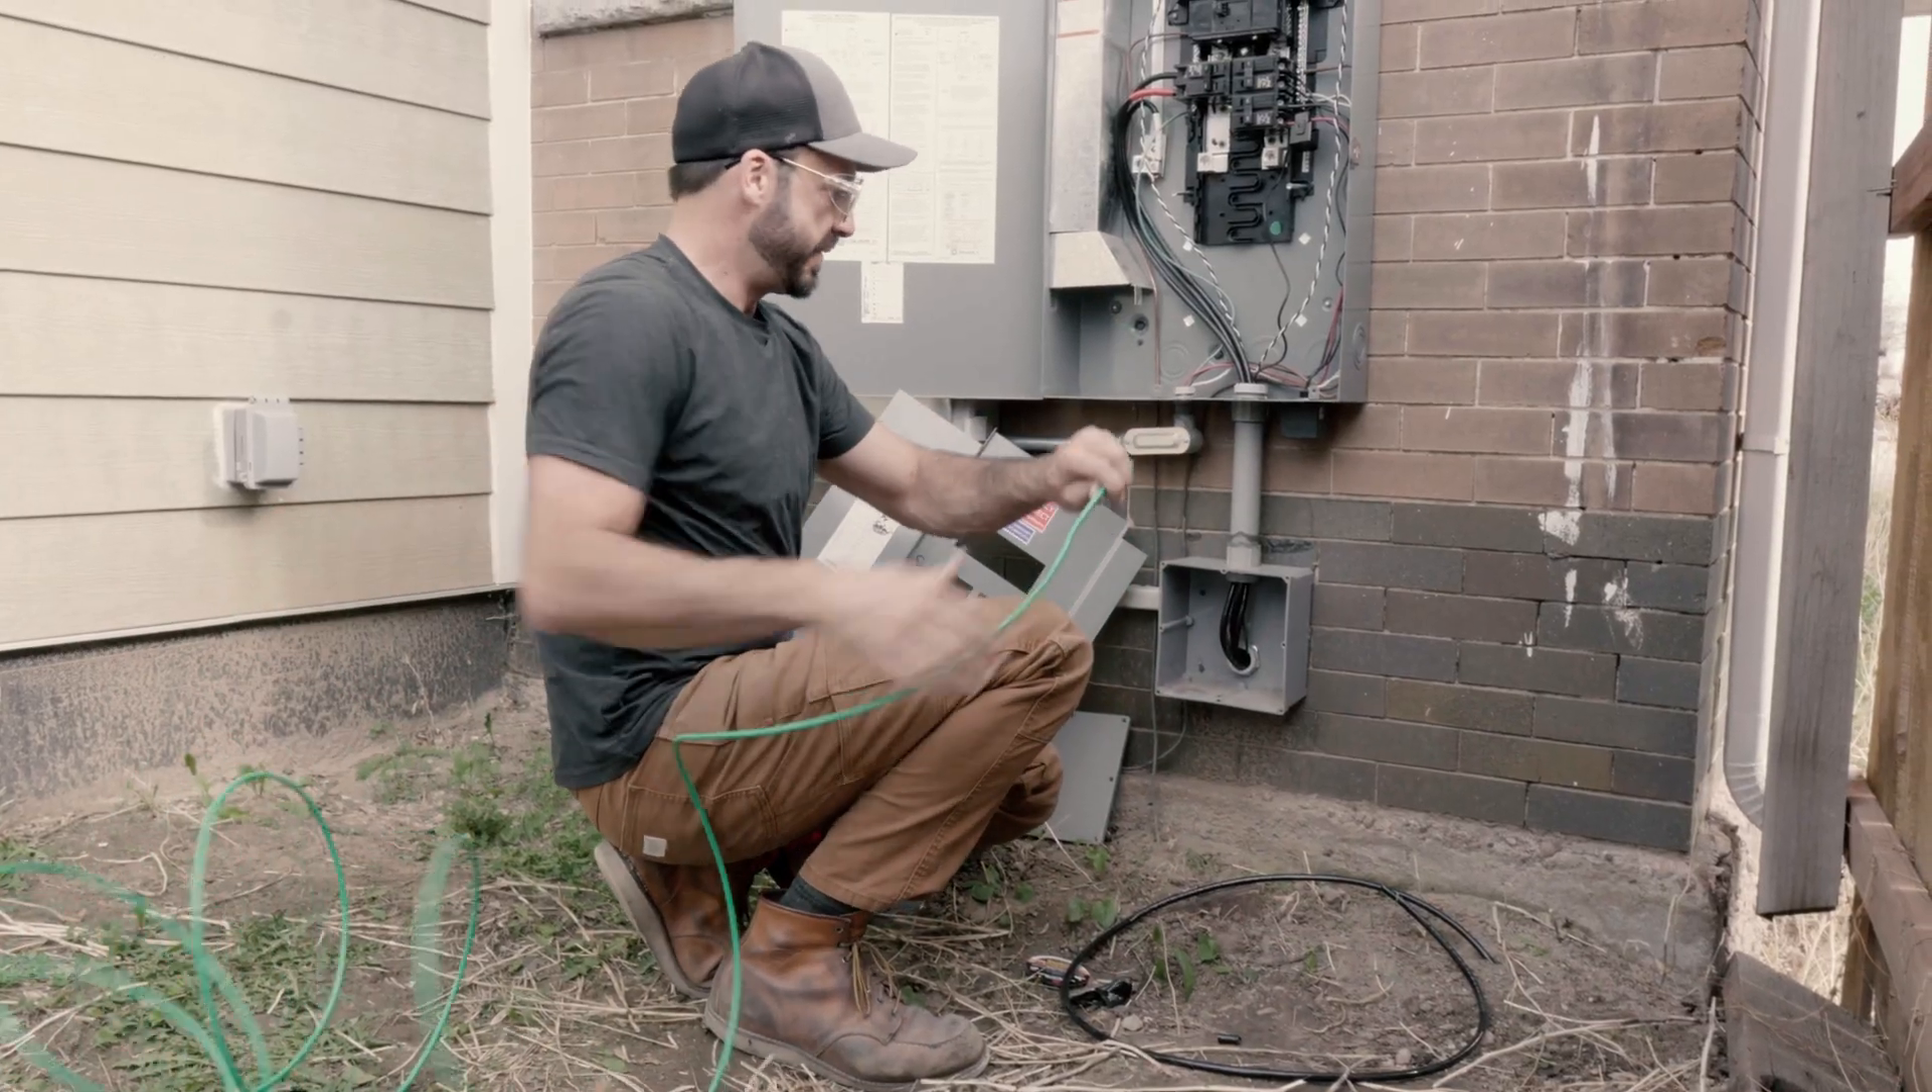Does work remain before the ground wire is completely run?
Yes.